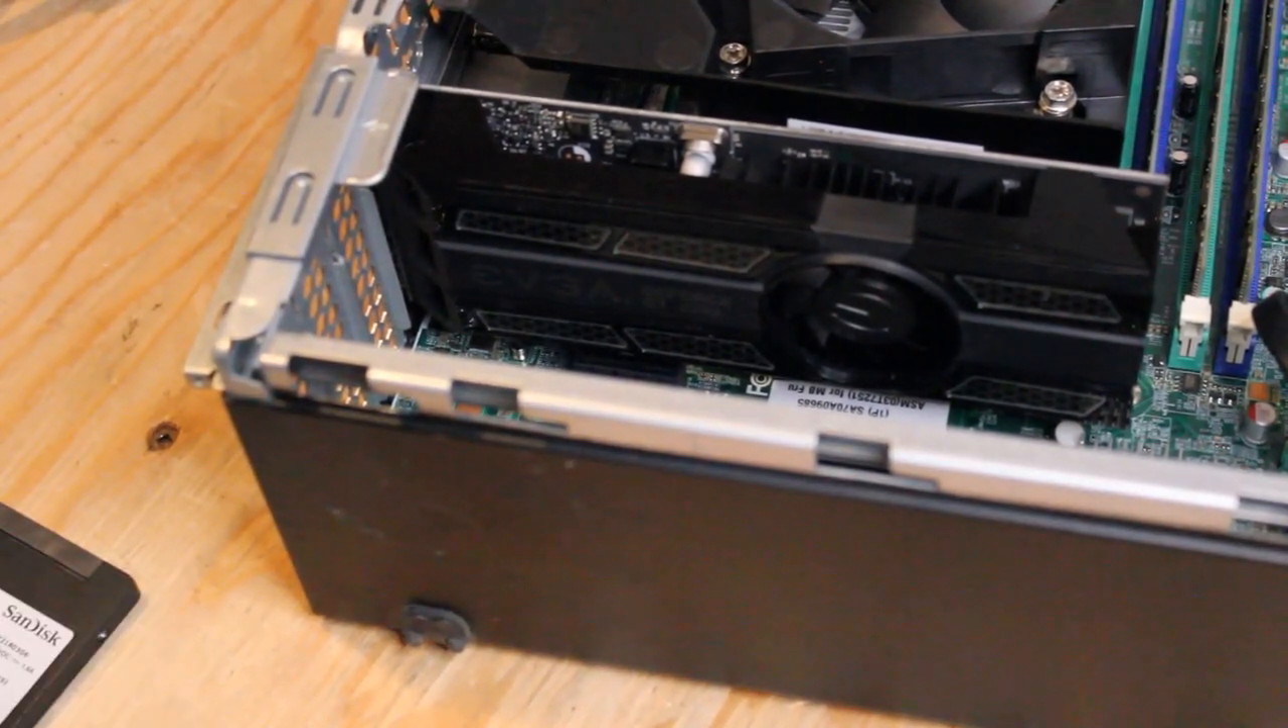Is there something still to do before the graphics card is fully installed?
No.